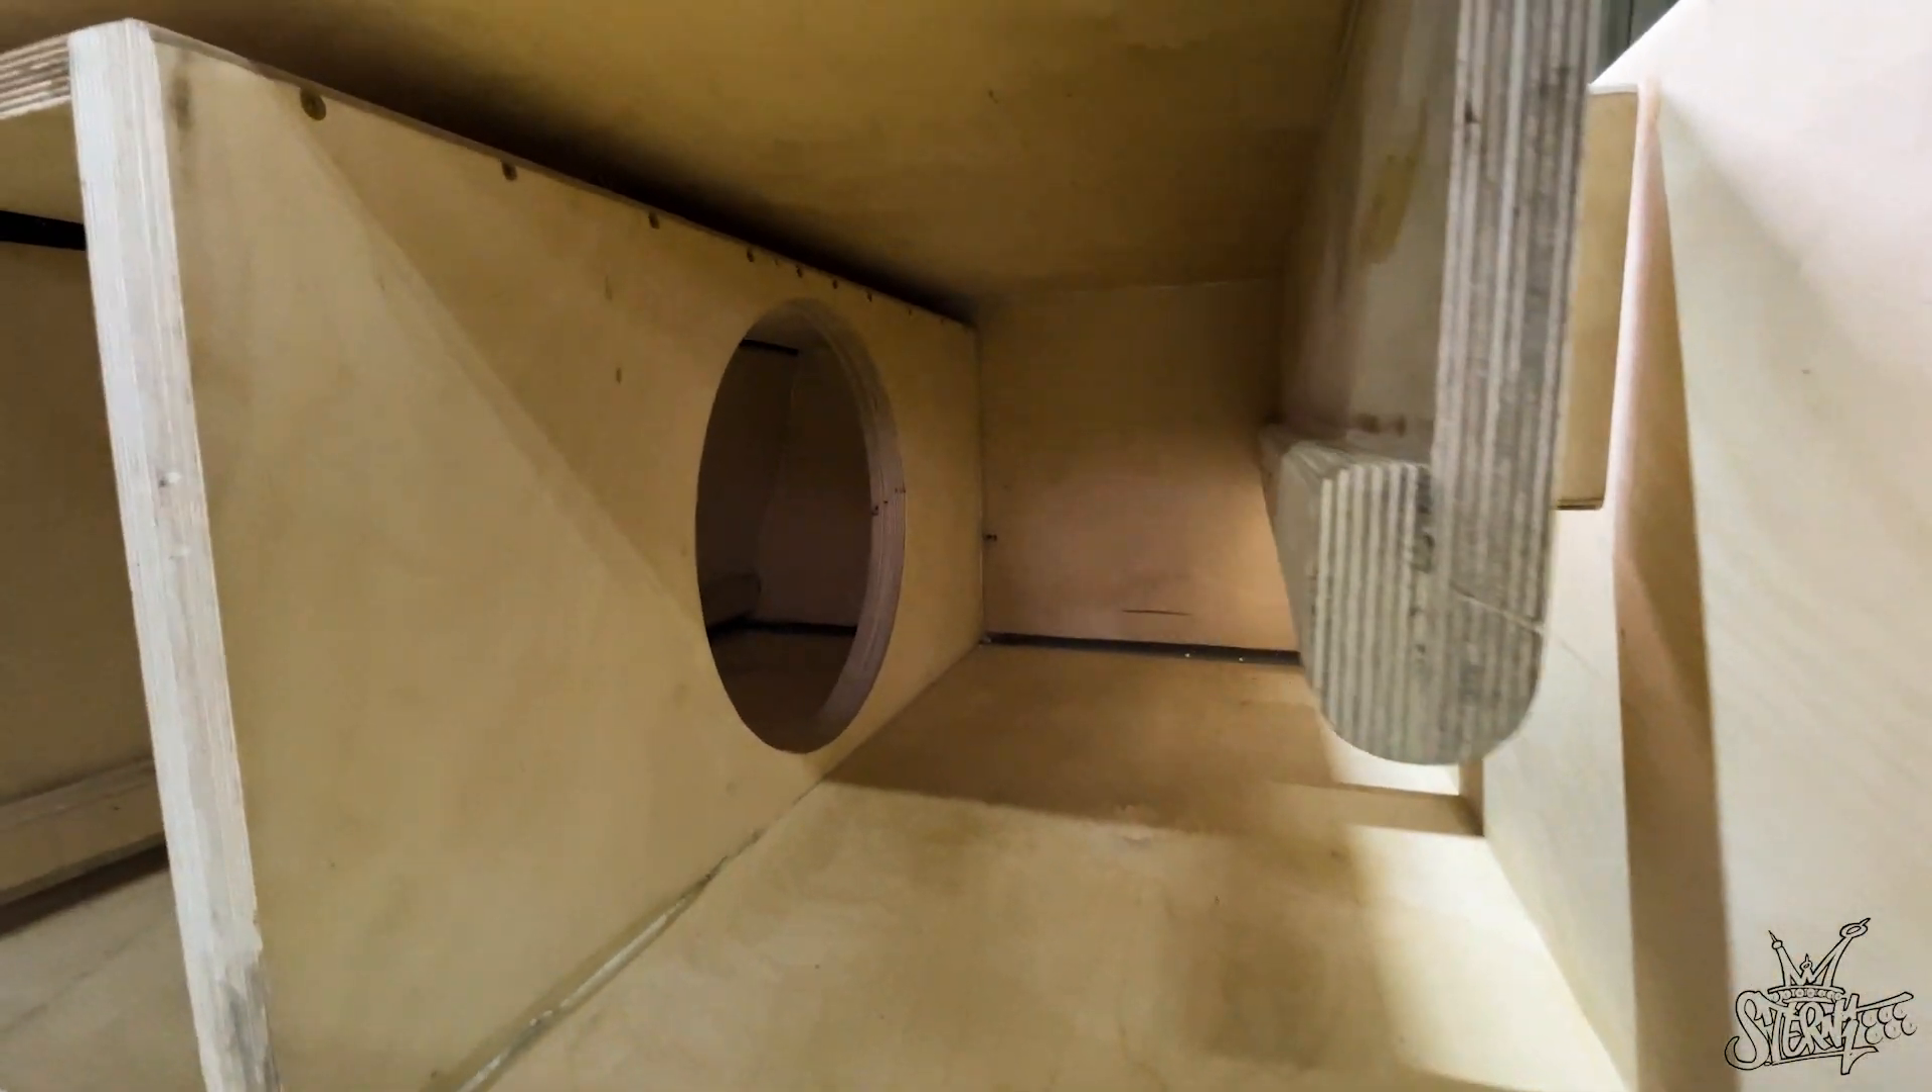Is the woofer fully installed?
No.